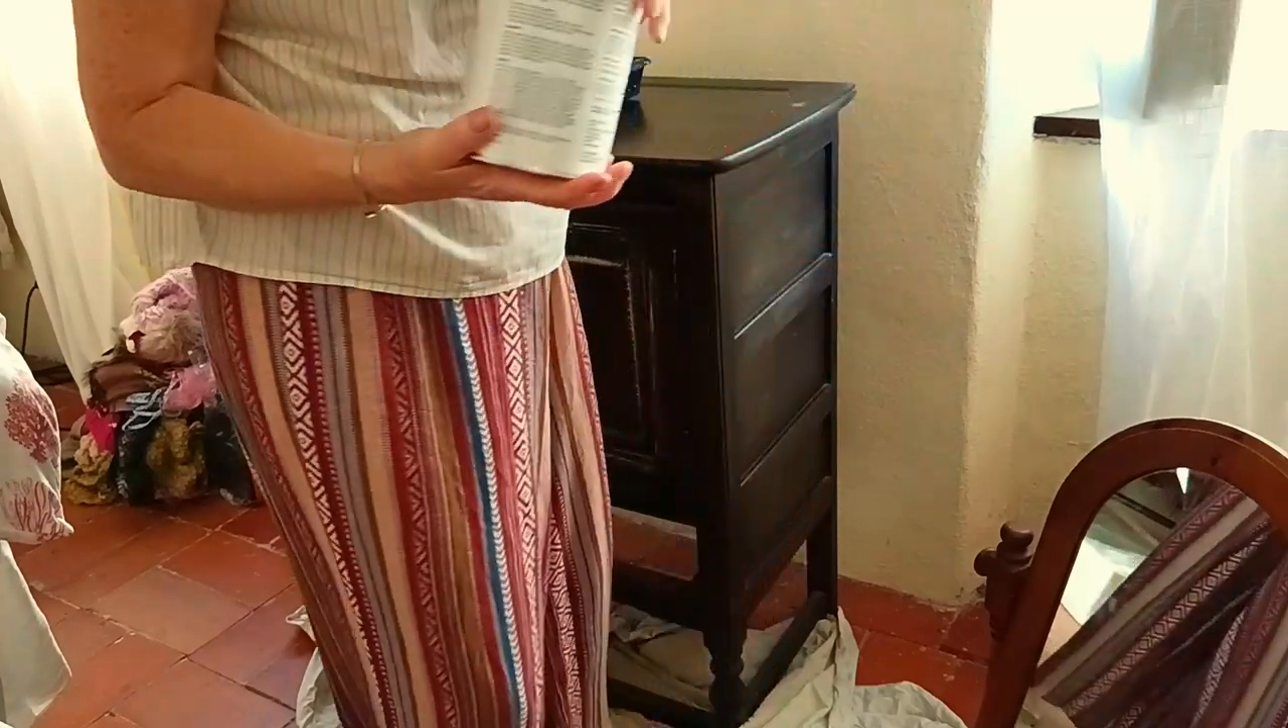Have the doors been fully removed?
No.